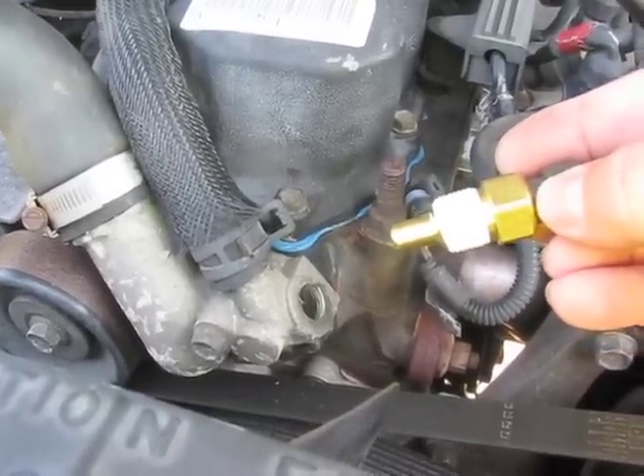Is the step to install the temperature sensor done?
No.